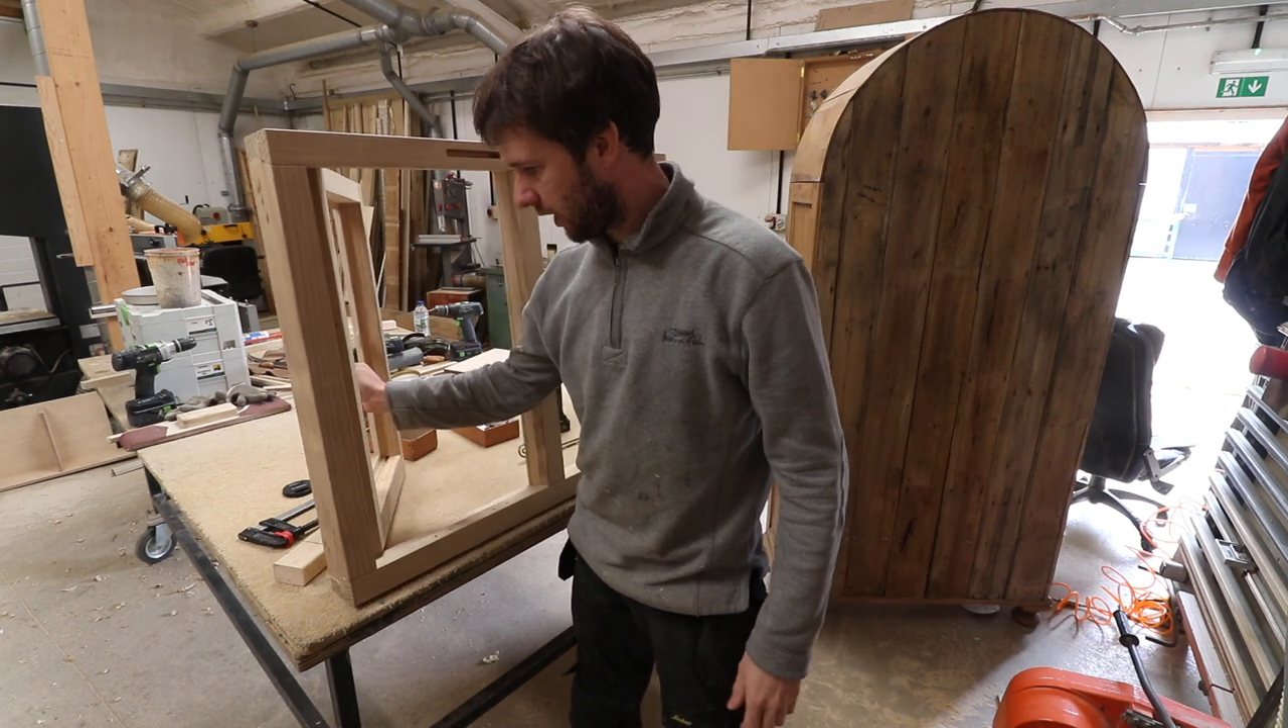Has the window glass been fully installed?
No.